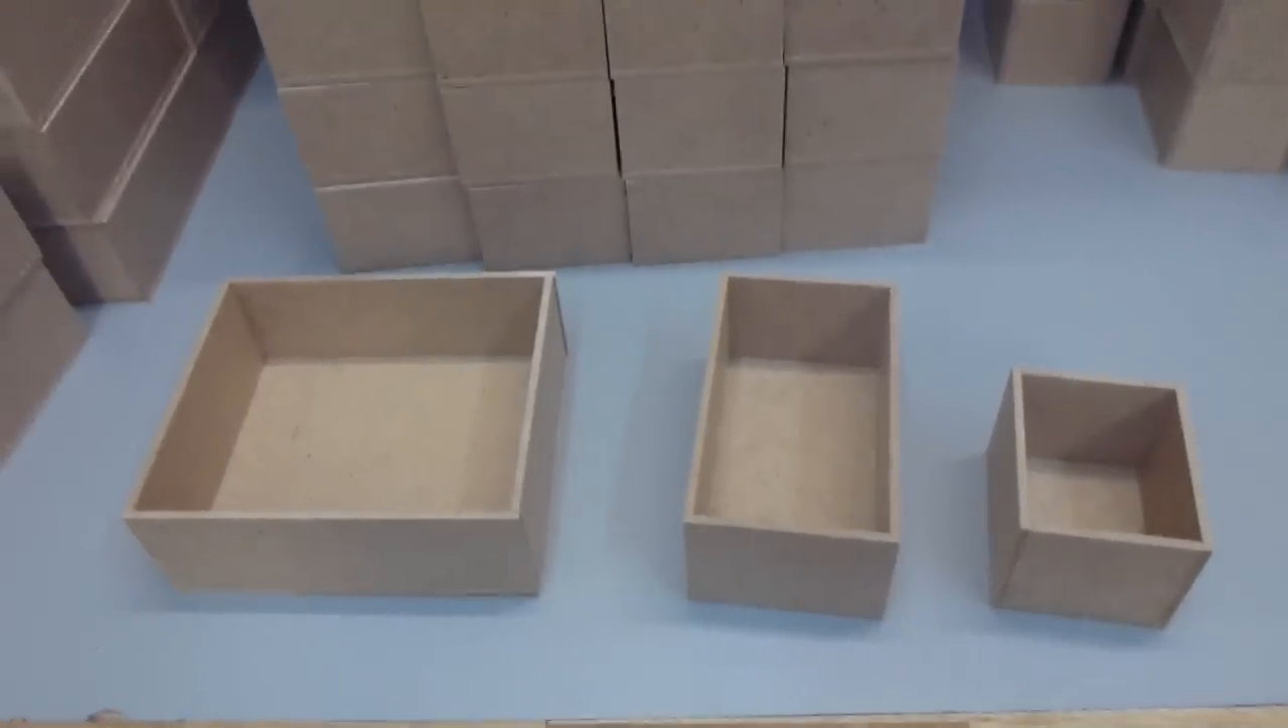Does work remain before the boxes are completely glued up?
No.